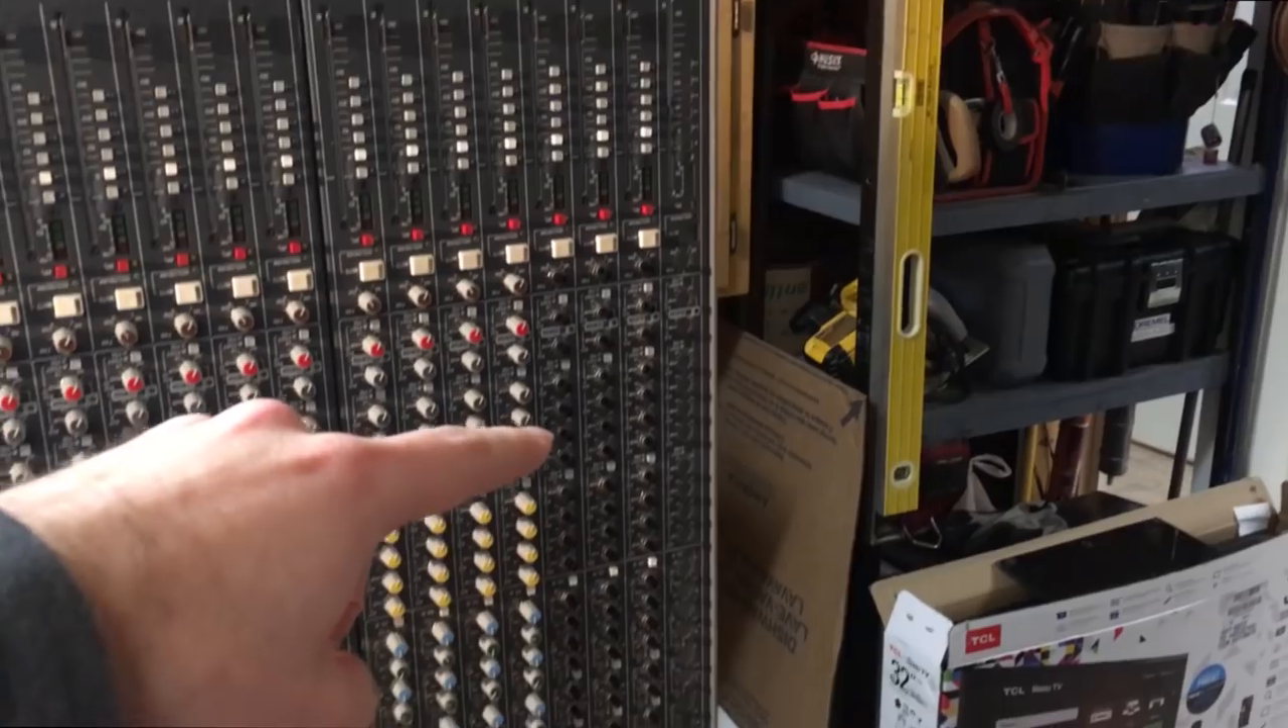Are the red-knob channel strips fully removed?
No.